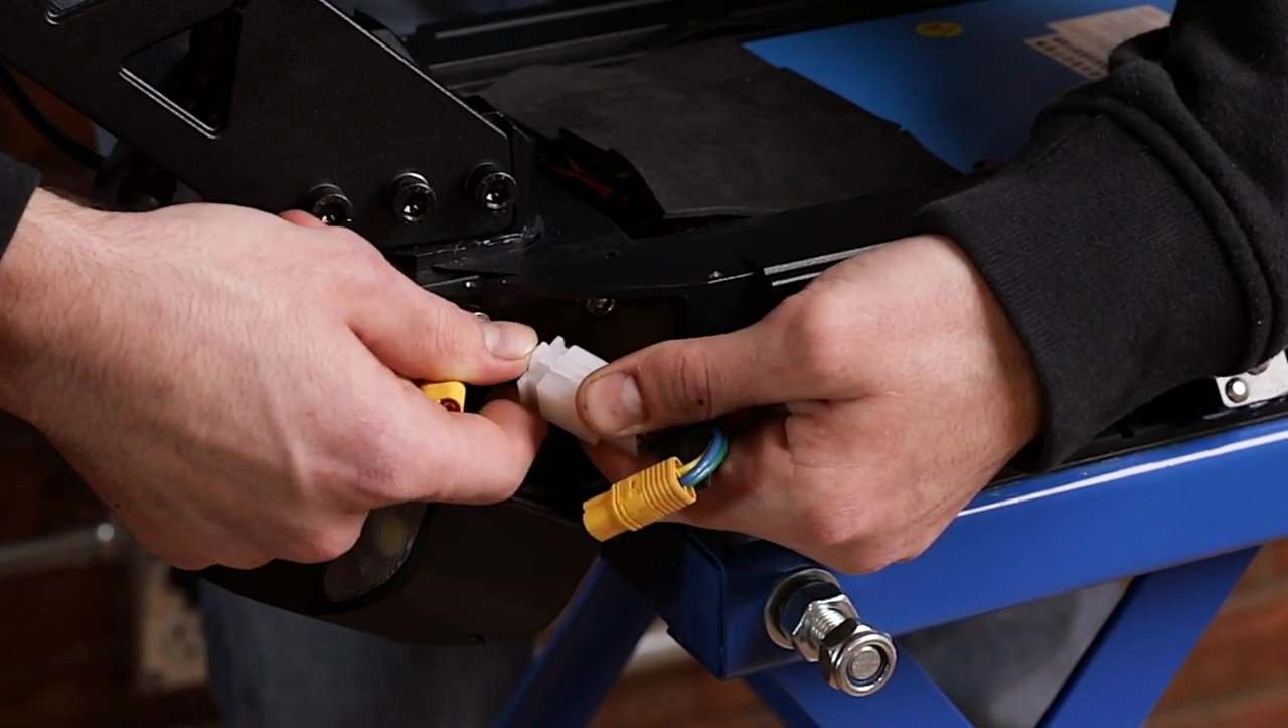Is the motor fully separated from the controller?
No.